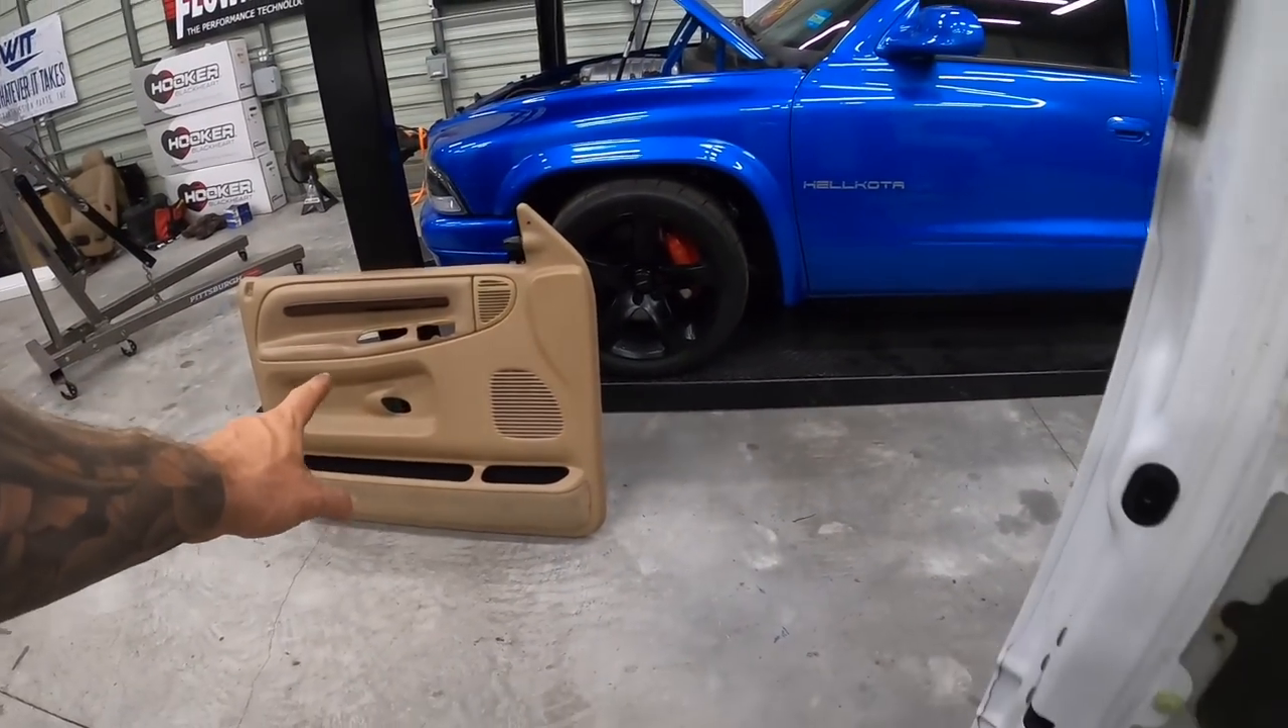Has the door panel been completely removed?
Yes.